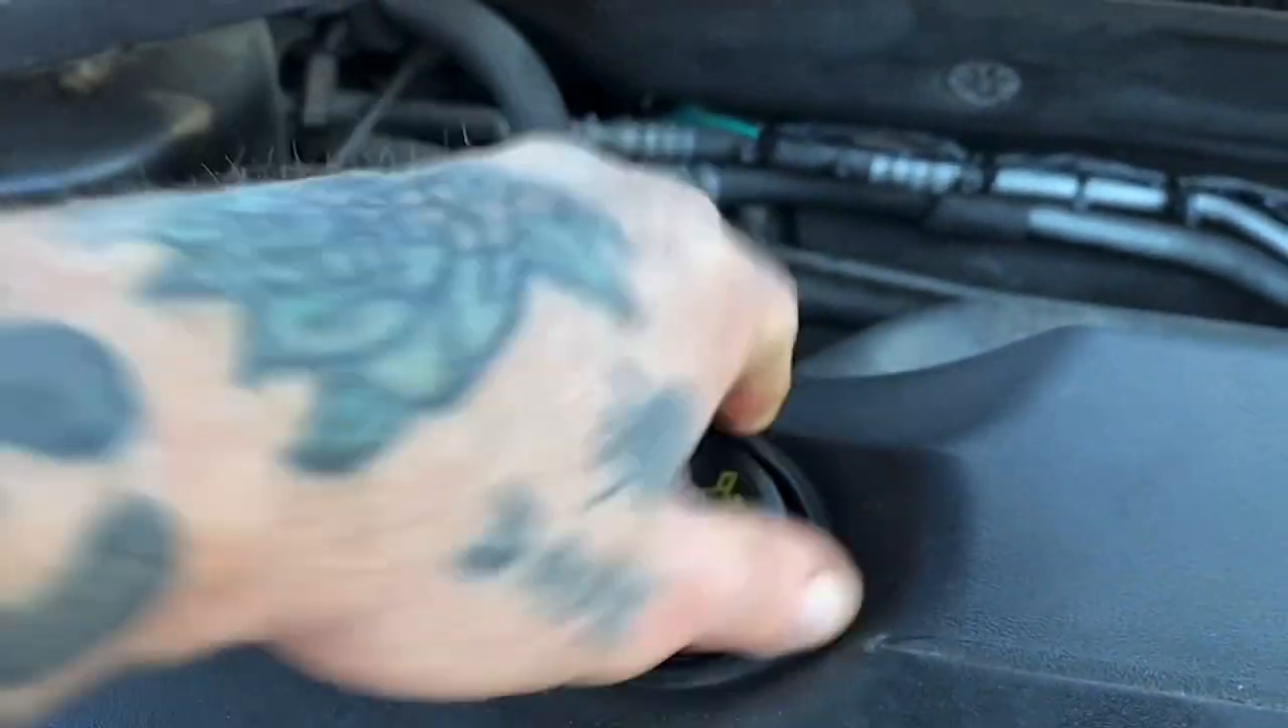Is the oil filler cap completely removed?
No.